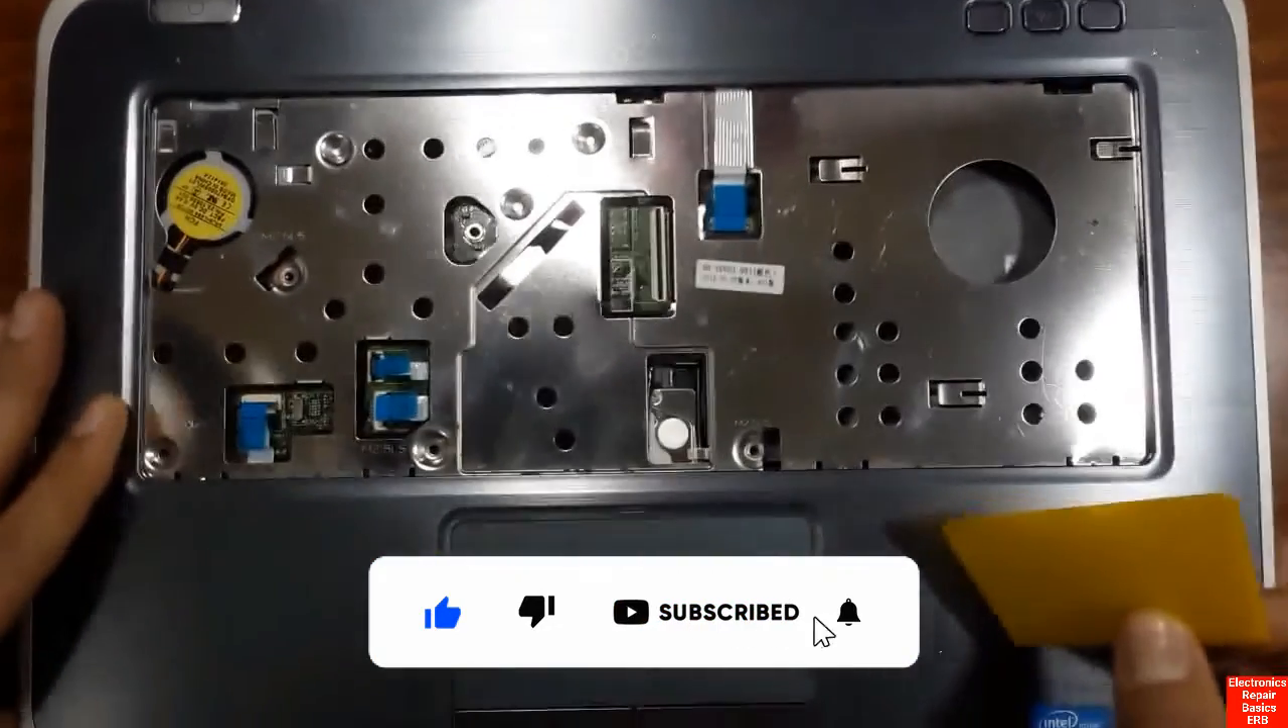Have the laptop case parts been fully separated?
No.